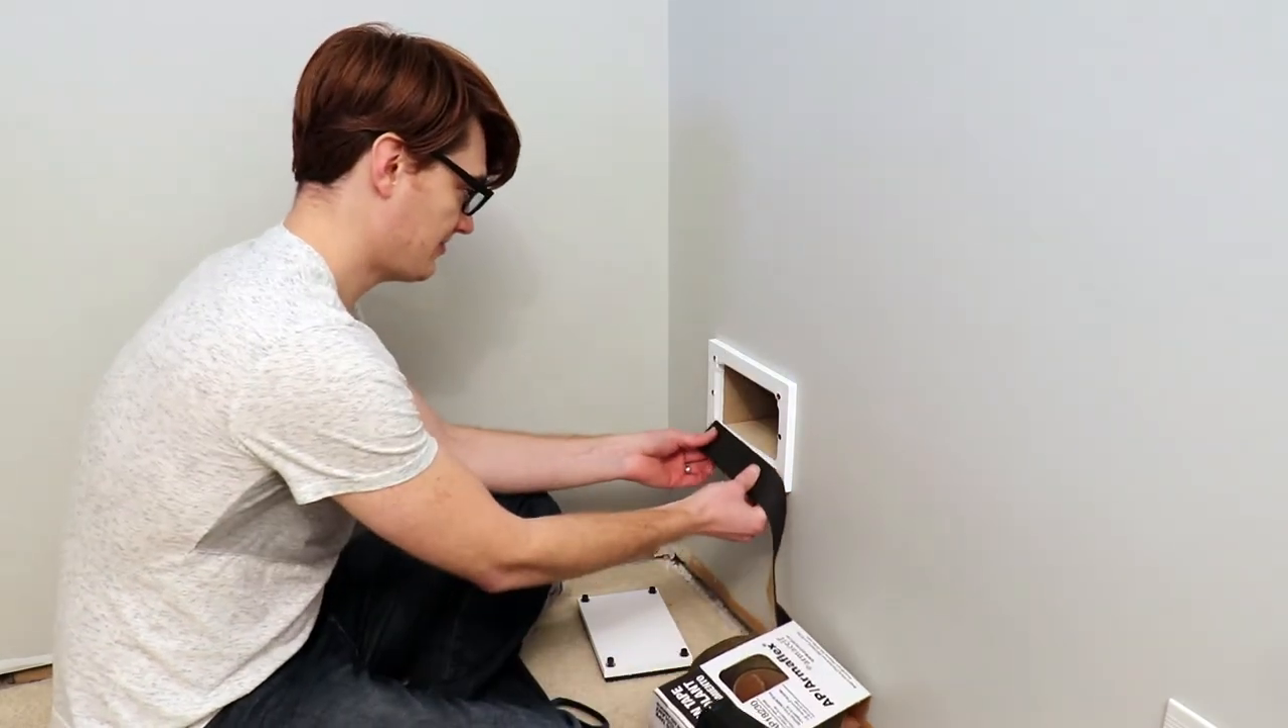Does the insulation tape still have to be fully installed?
Yes.